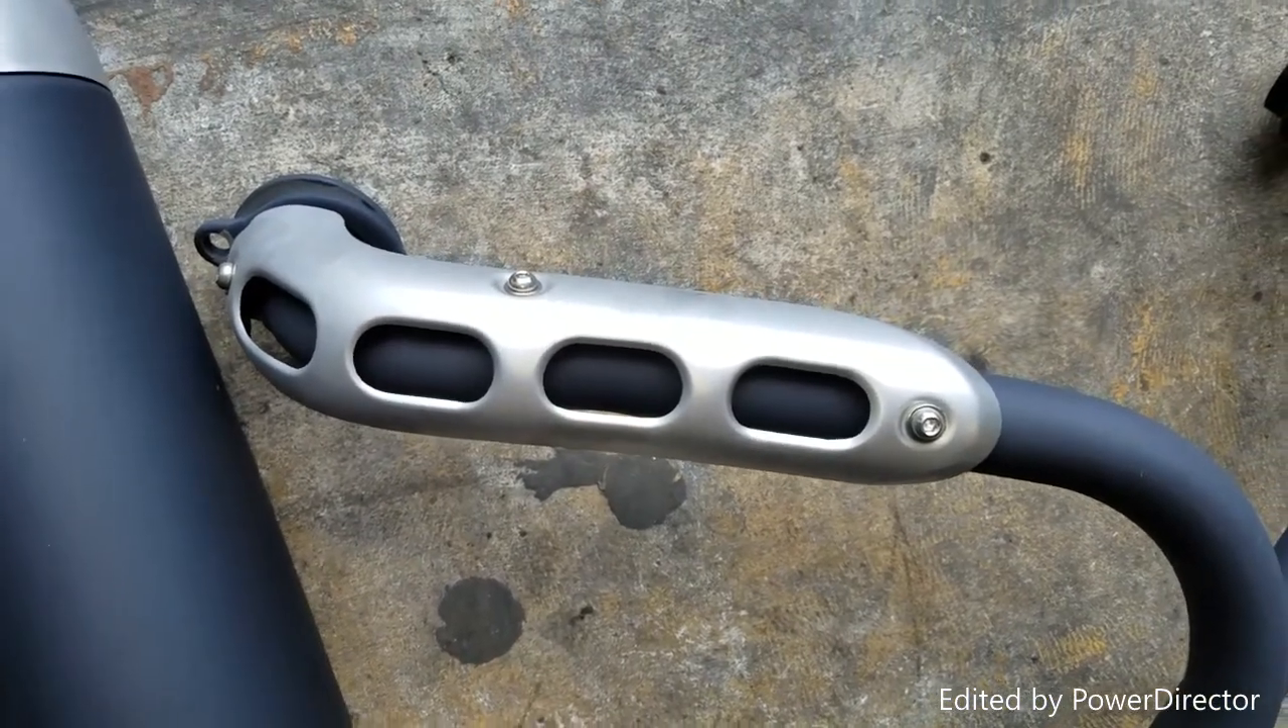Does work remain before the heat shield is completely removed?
Yes.